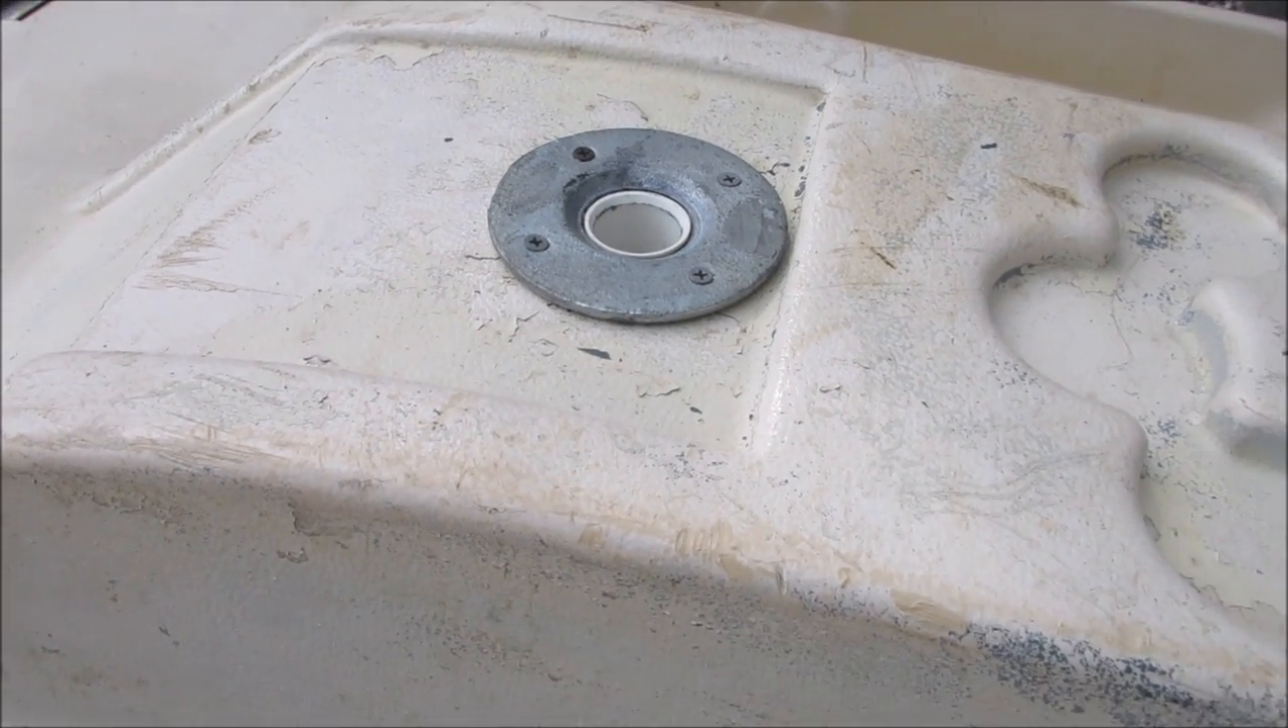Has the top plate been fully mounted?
Yes.